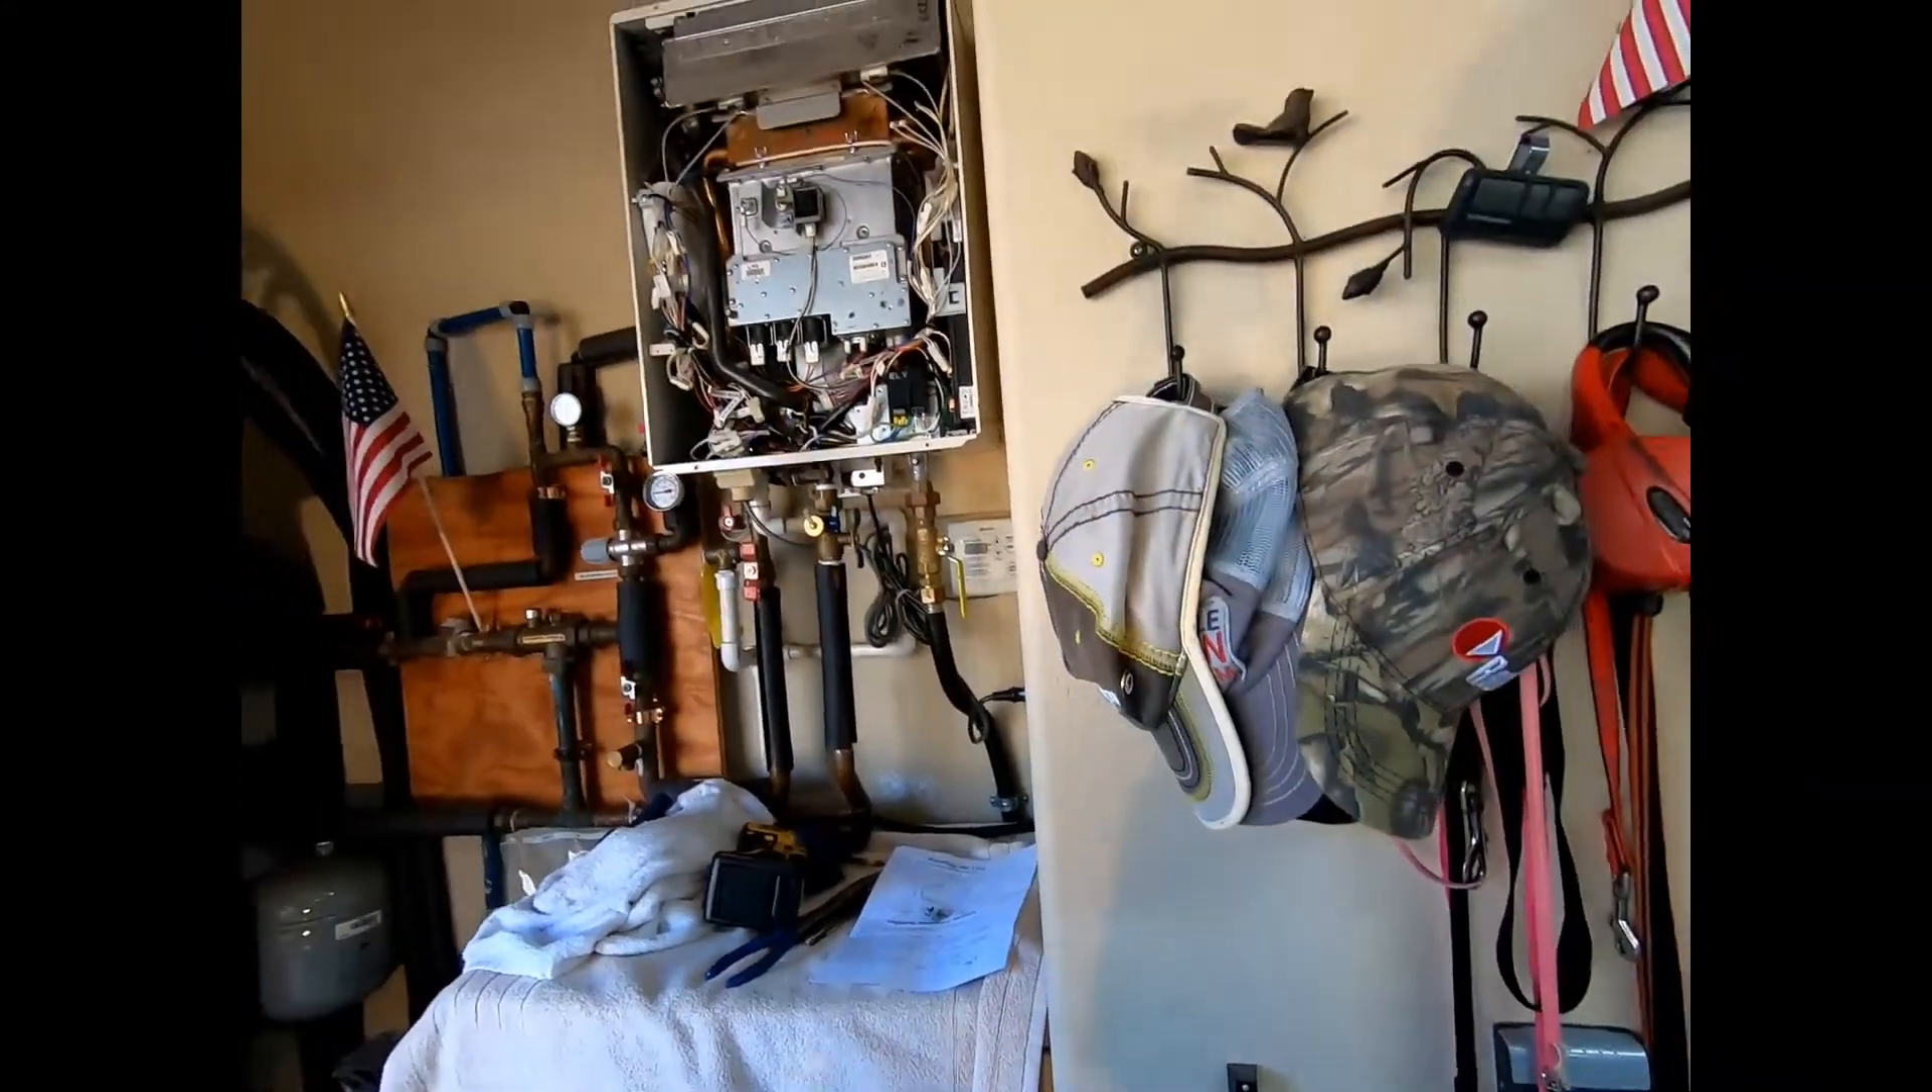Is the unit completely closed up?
No.